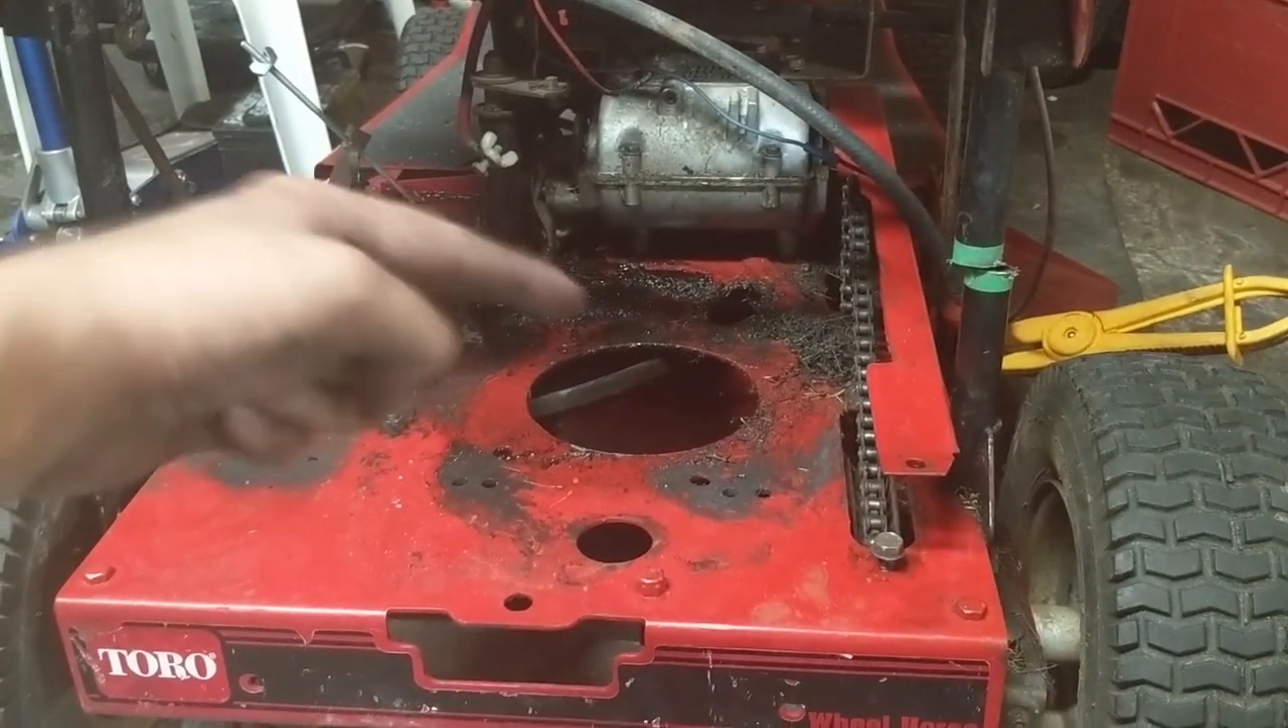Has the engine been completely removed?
Yes.